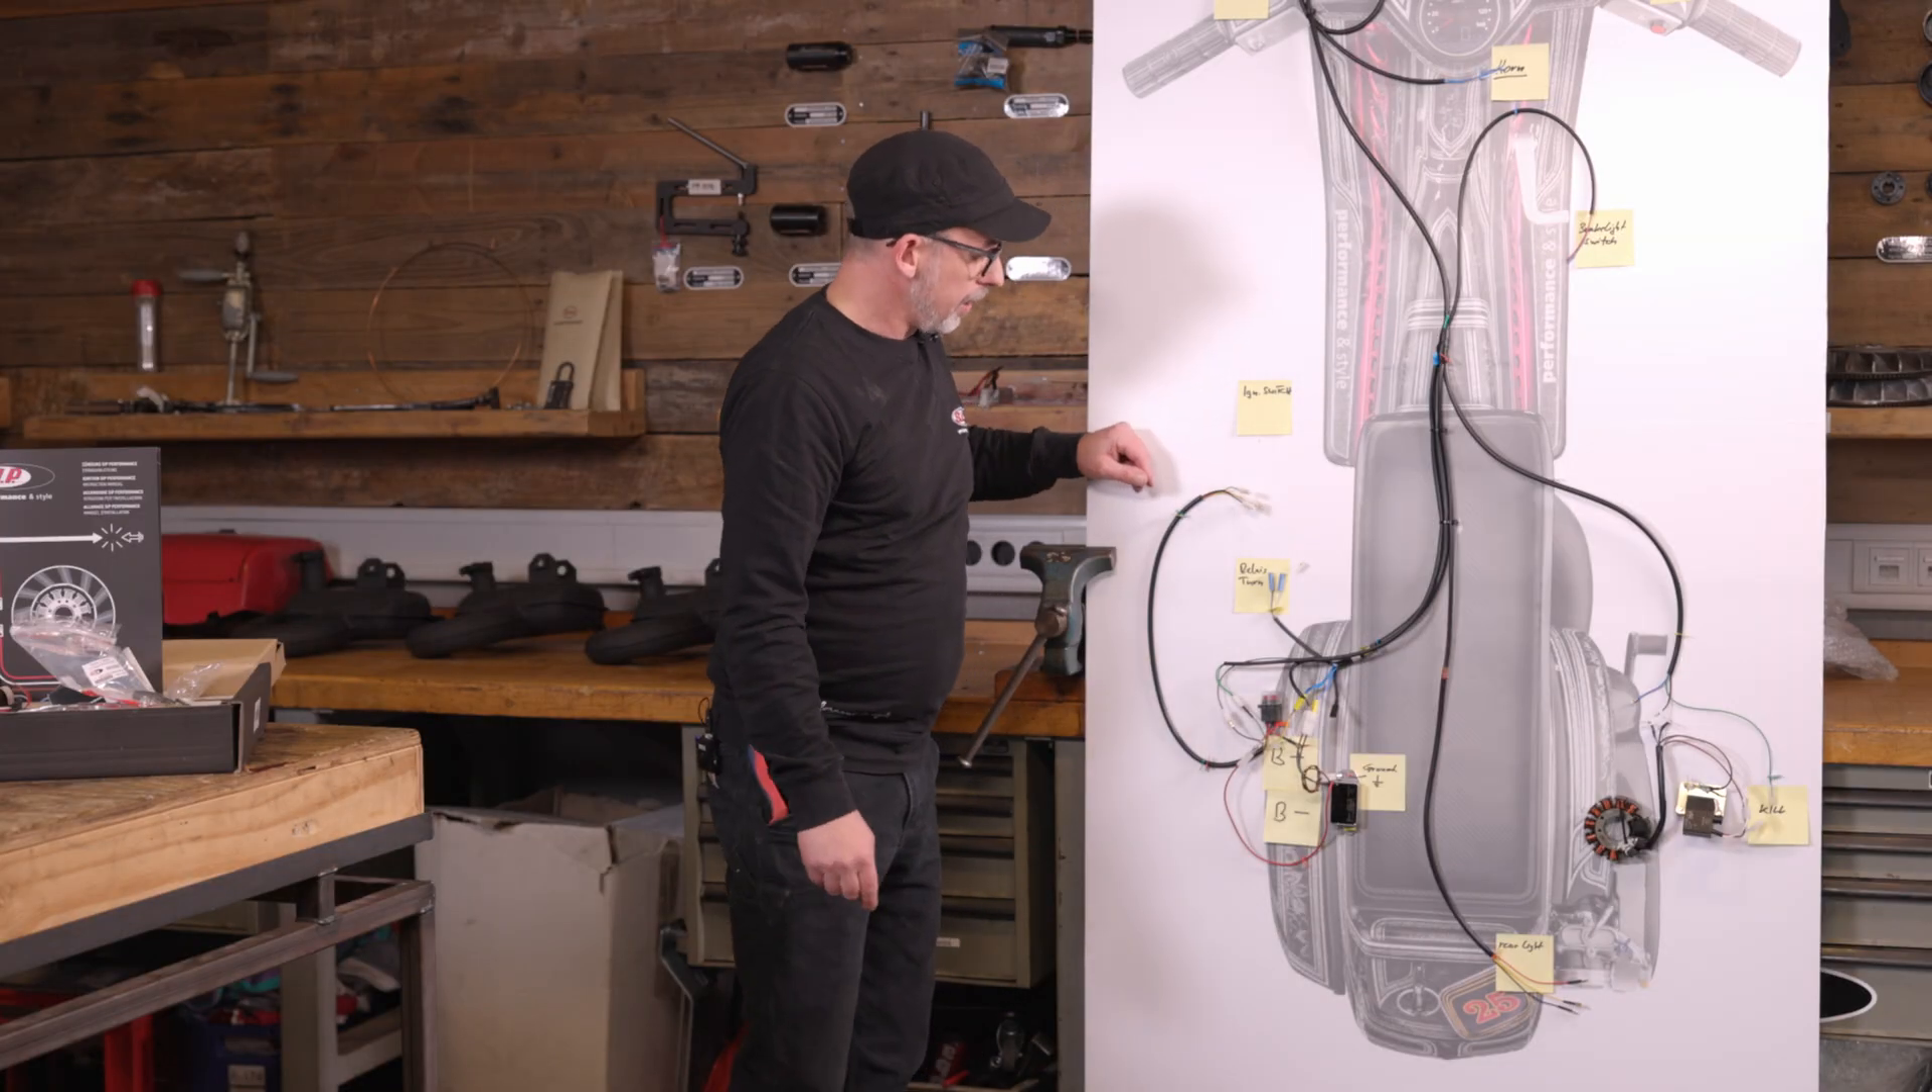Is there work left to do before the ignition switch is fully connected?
Yes.